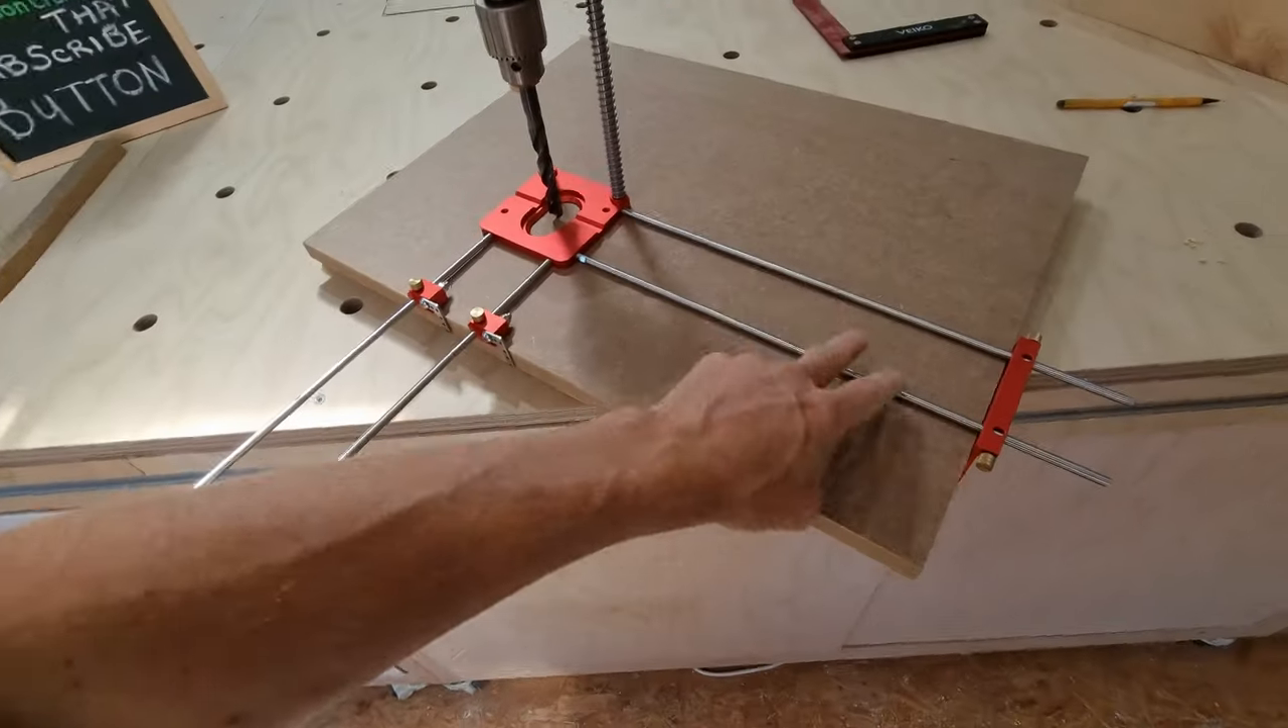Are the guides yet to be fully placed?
No.